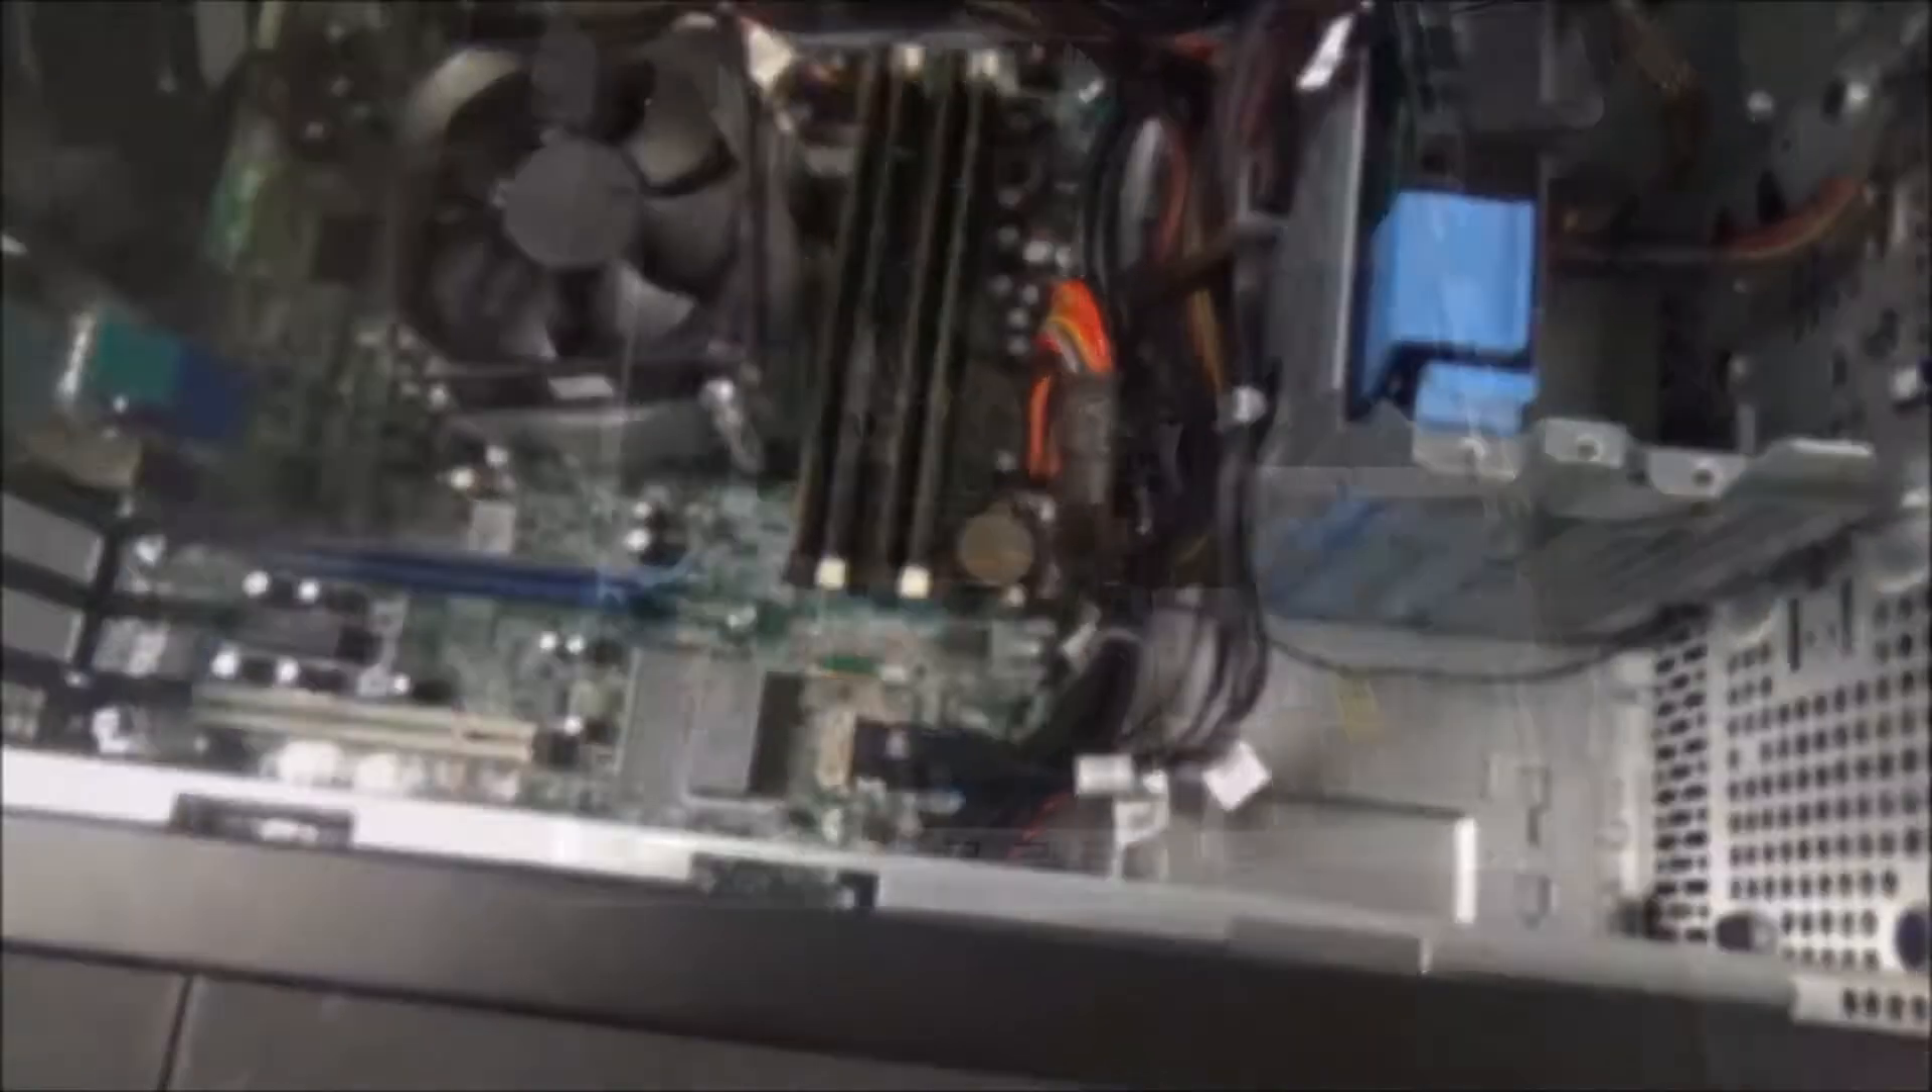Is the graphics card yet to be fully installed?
Yes.